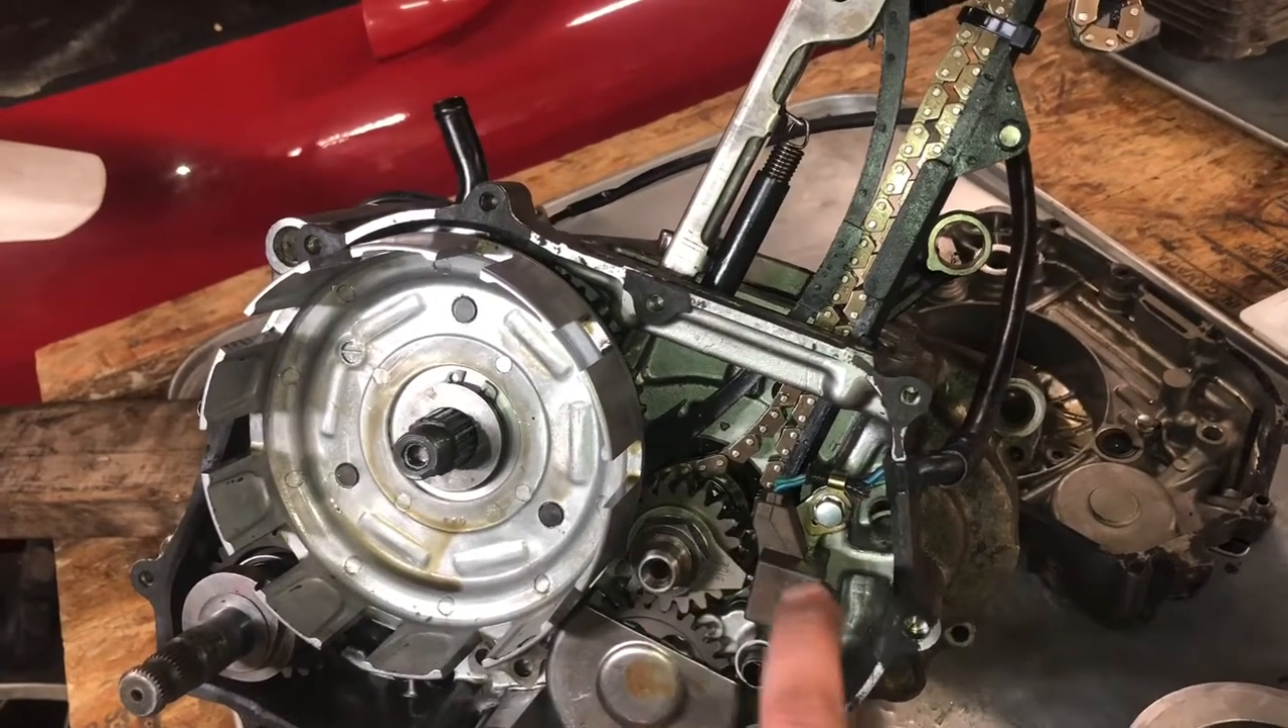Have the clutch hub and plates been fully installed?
No.